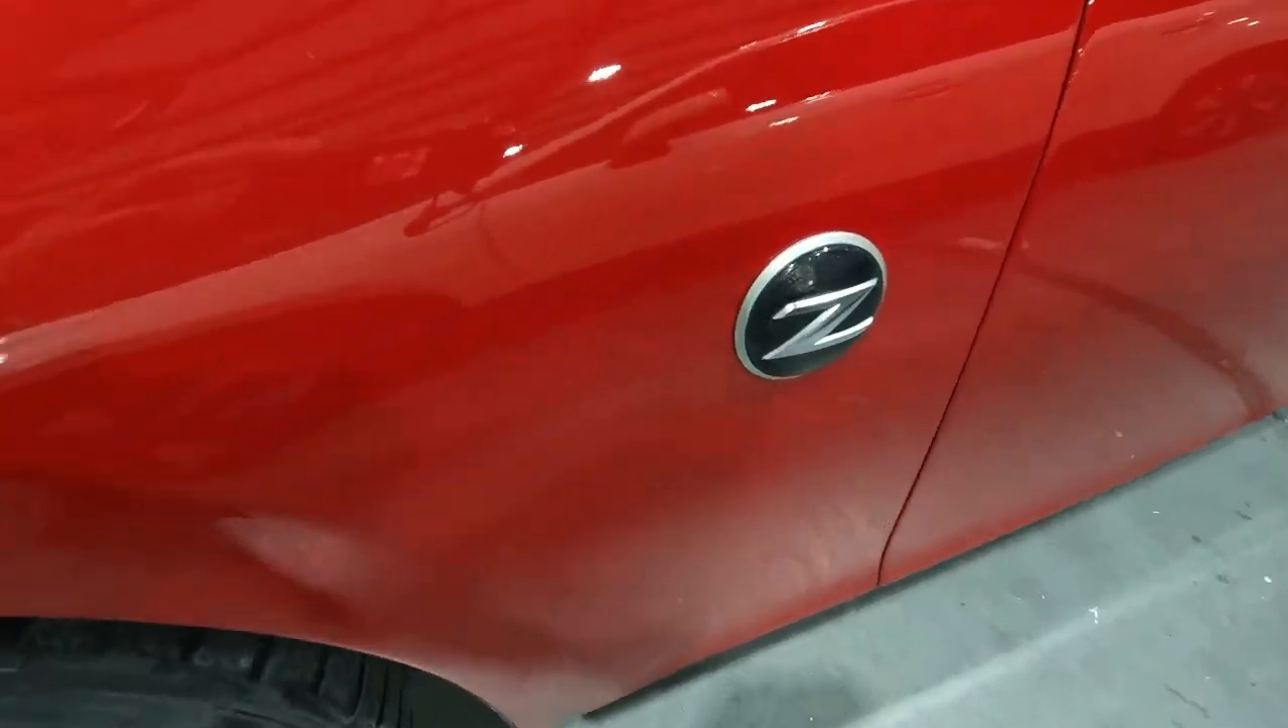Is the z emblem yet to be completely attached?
No.